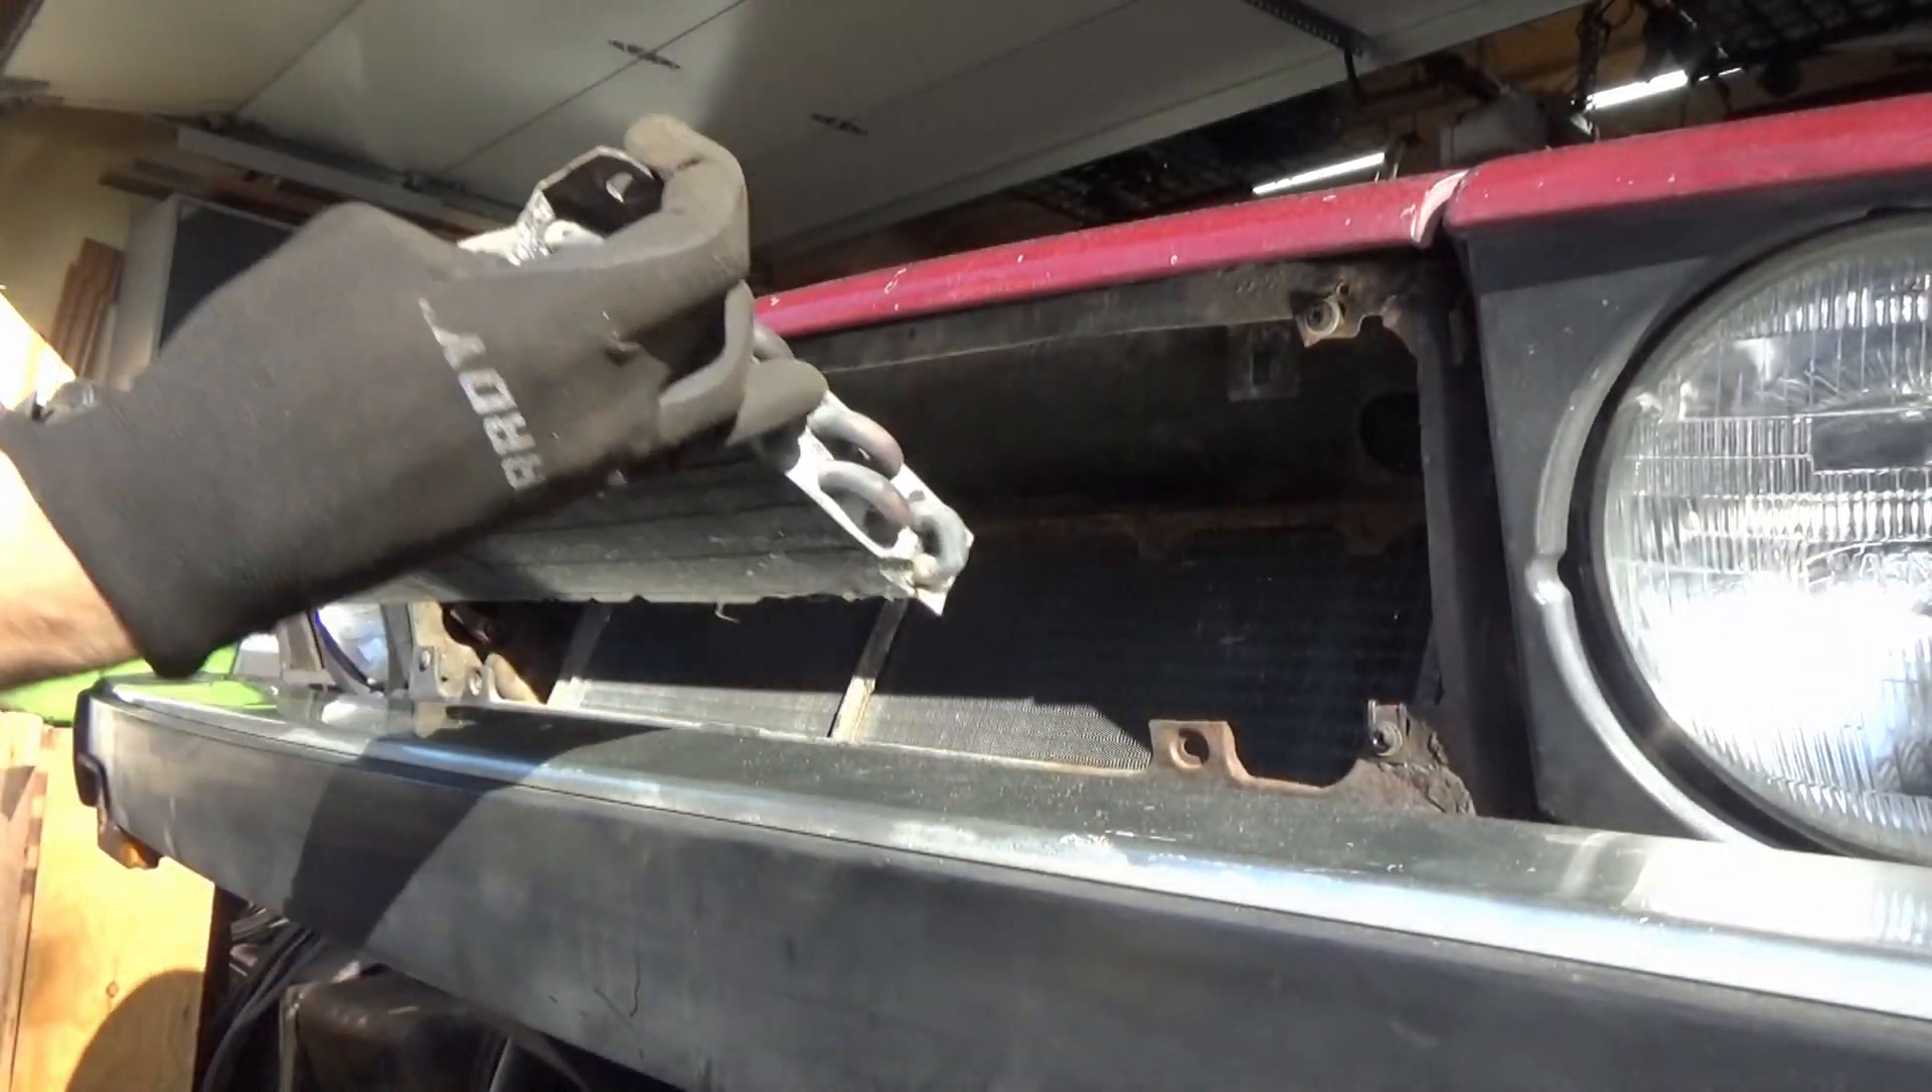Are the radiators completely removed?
No.